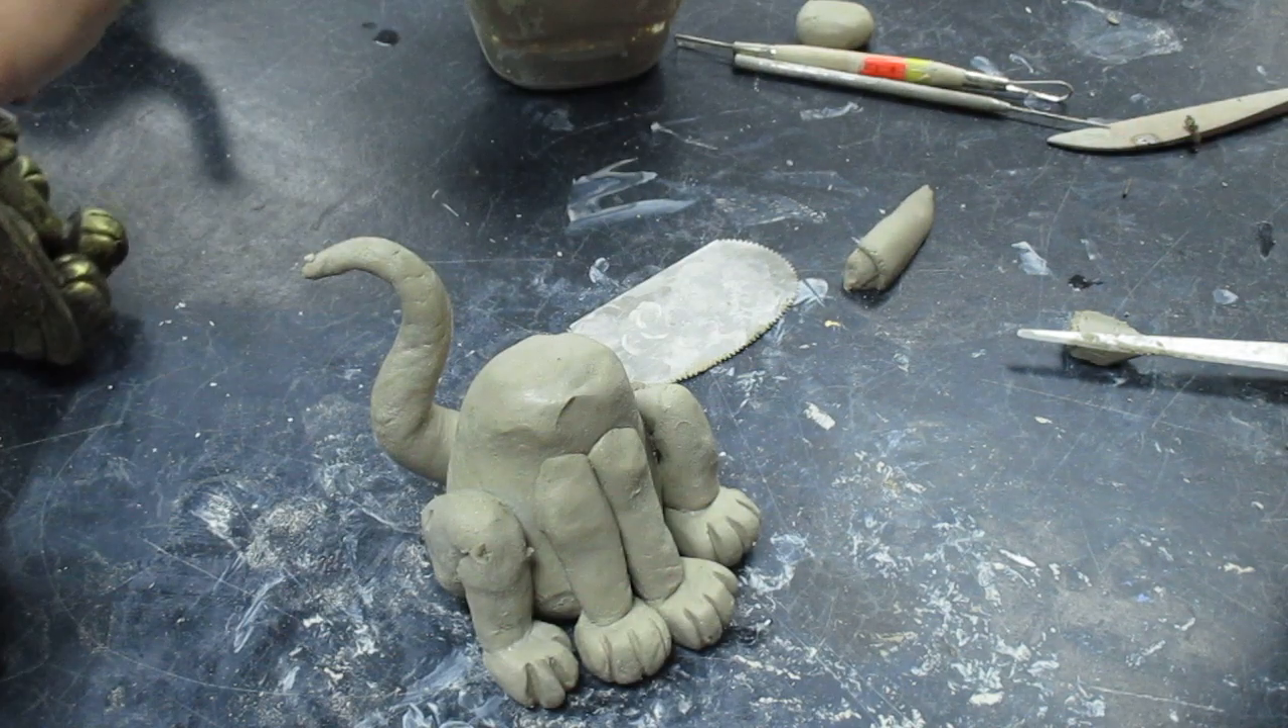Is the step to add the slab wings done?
No.